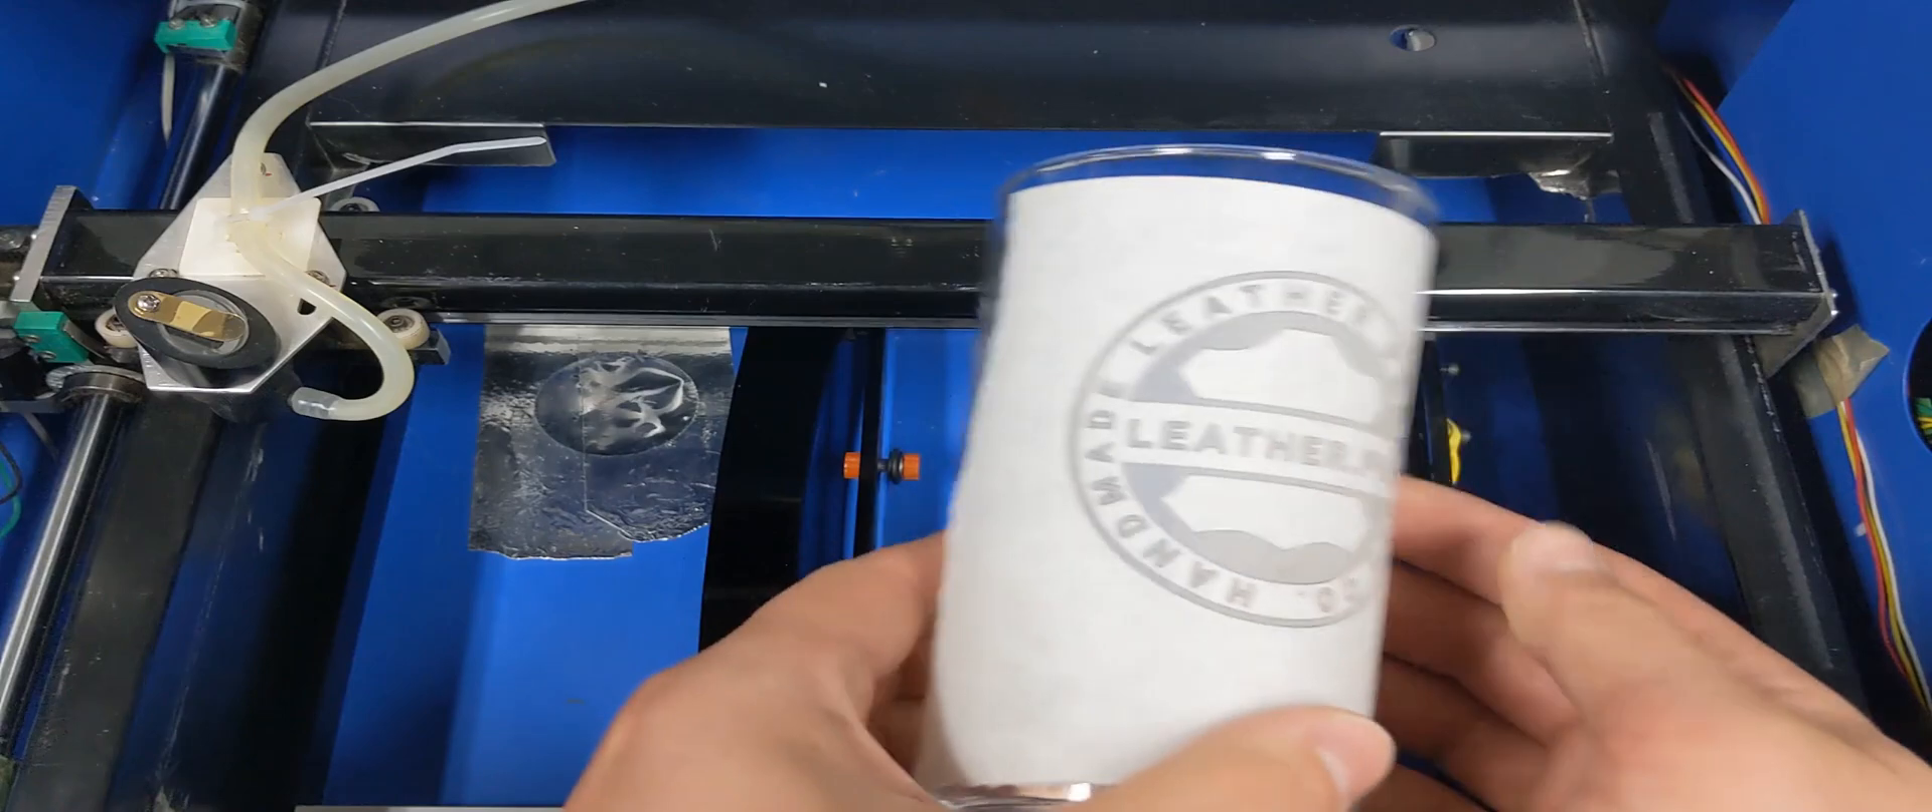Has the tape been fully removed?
No.